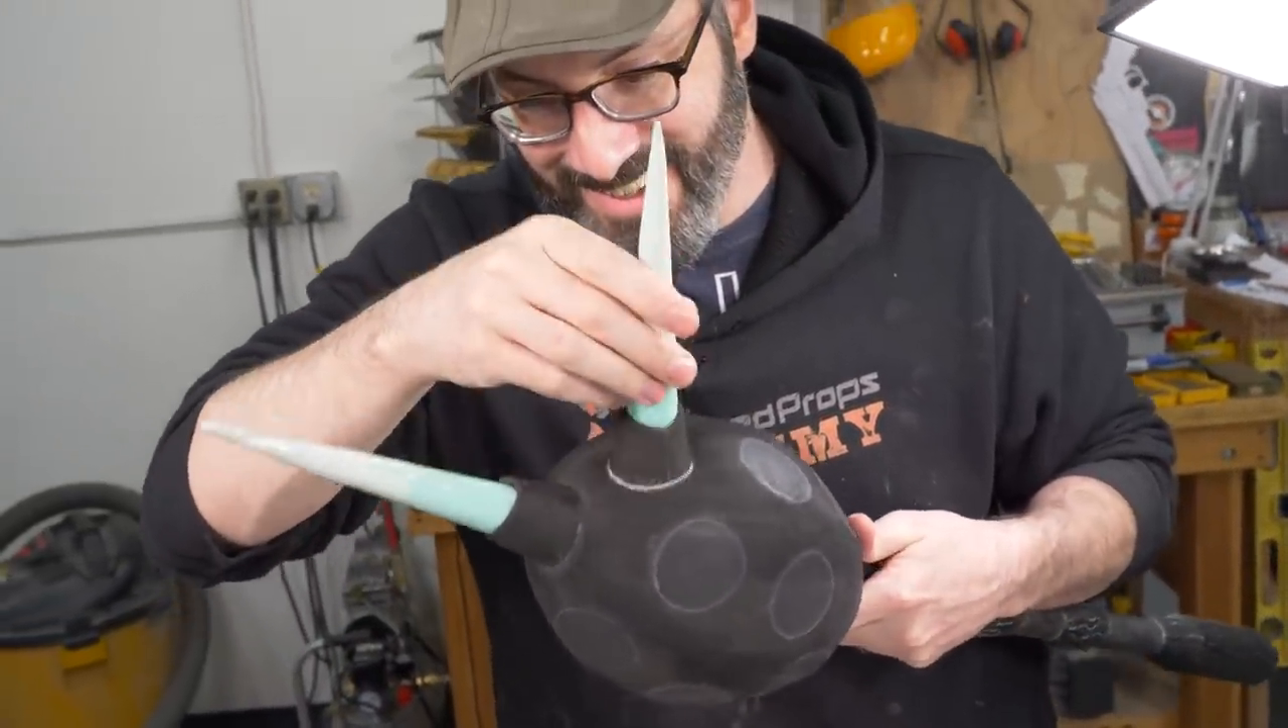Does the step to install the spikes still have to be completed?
Yes.